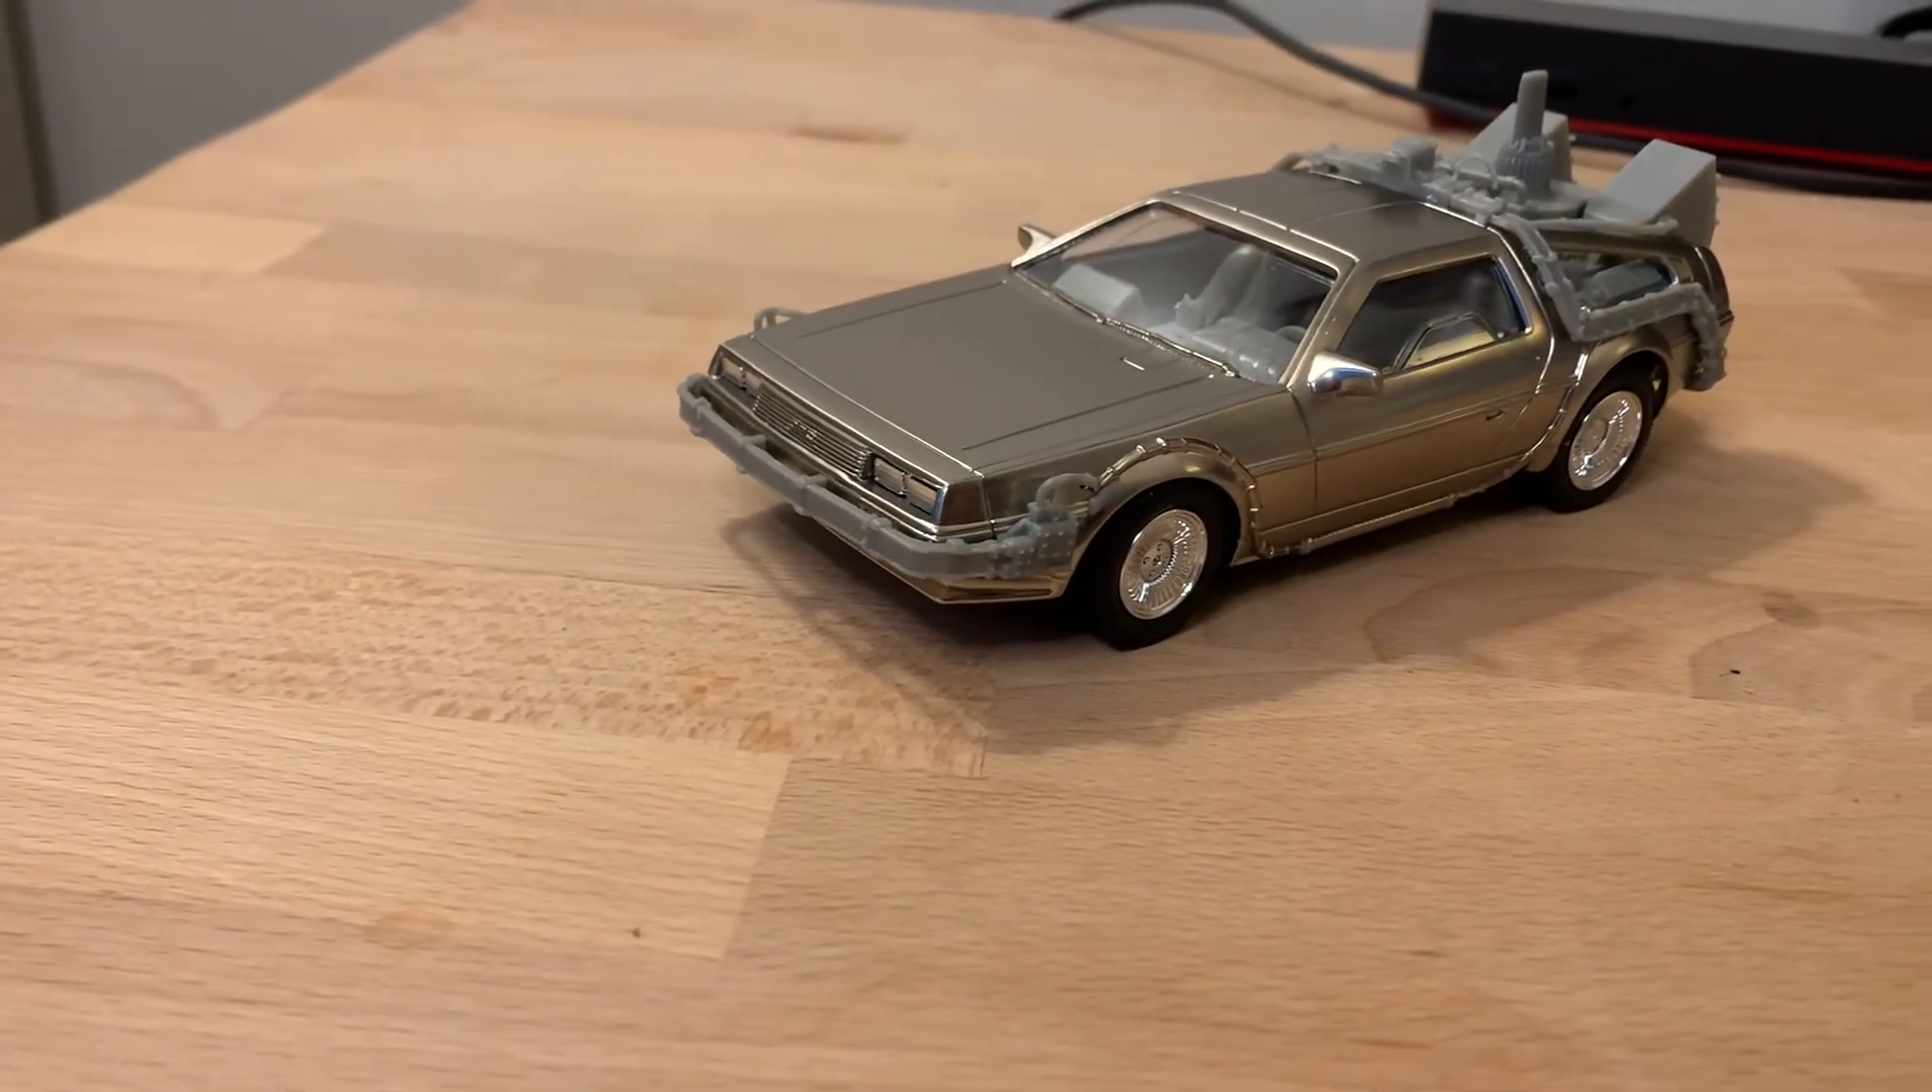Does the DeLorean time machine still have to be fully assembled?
No.